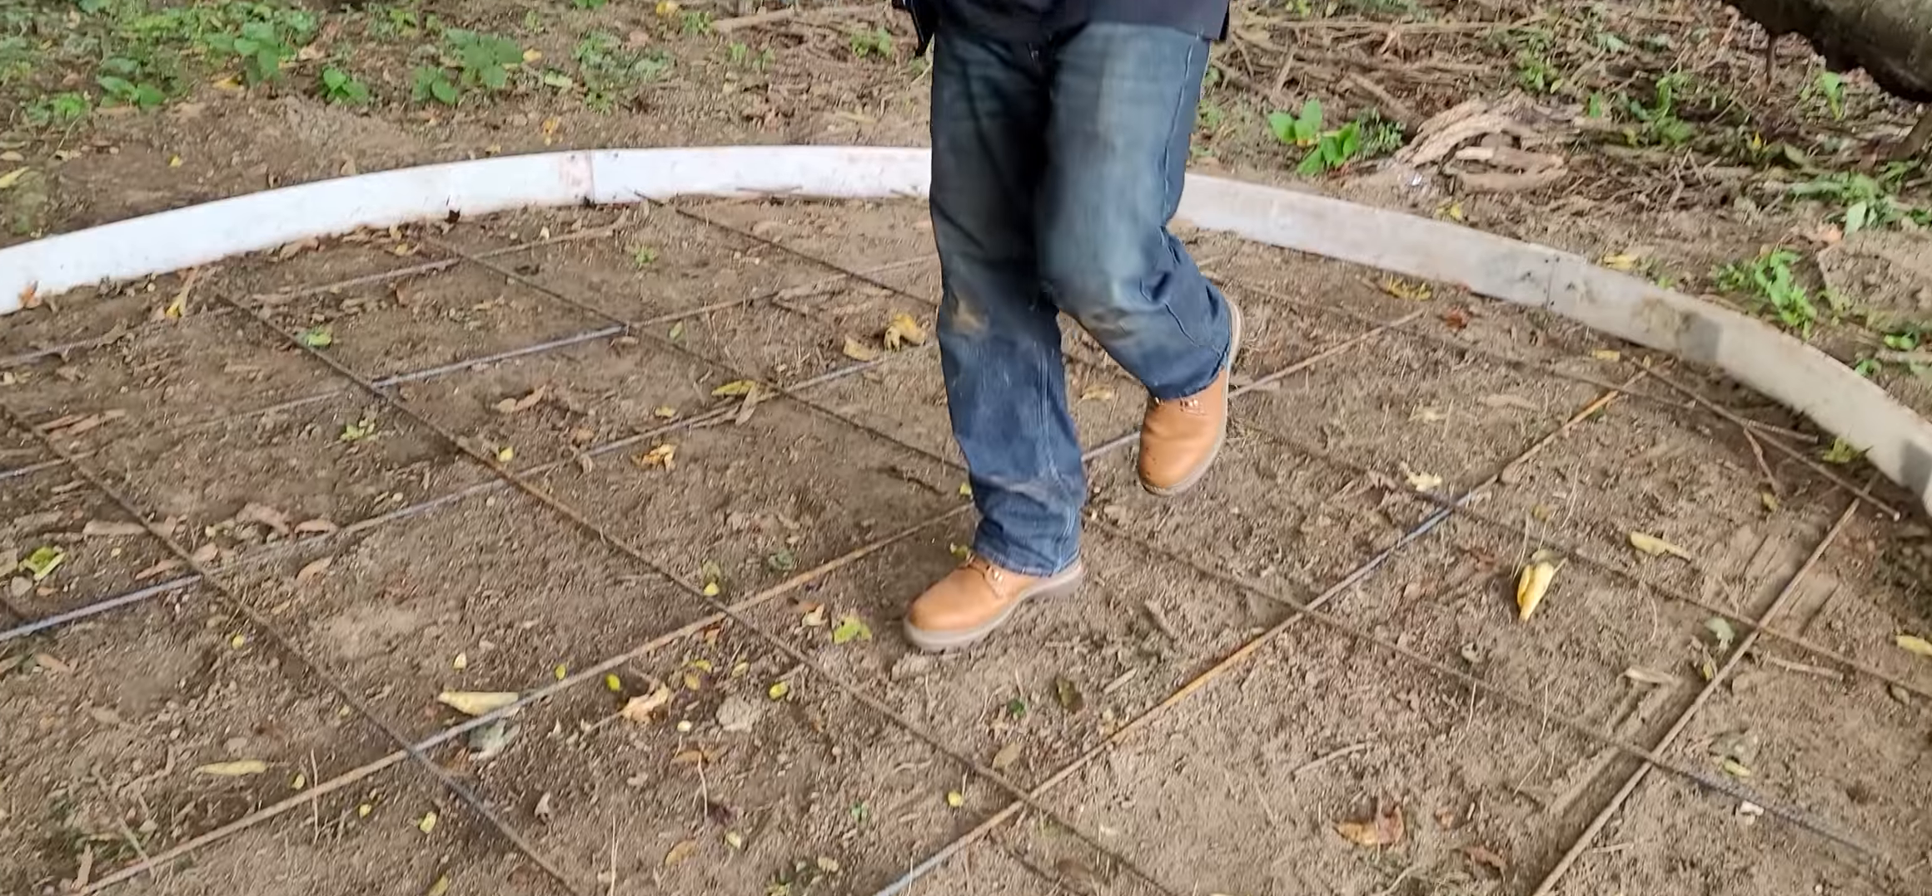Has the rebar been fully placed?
Yes.